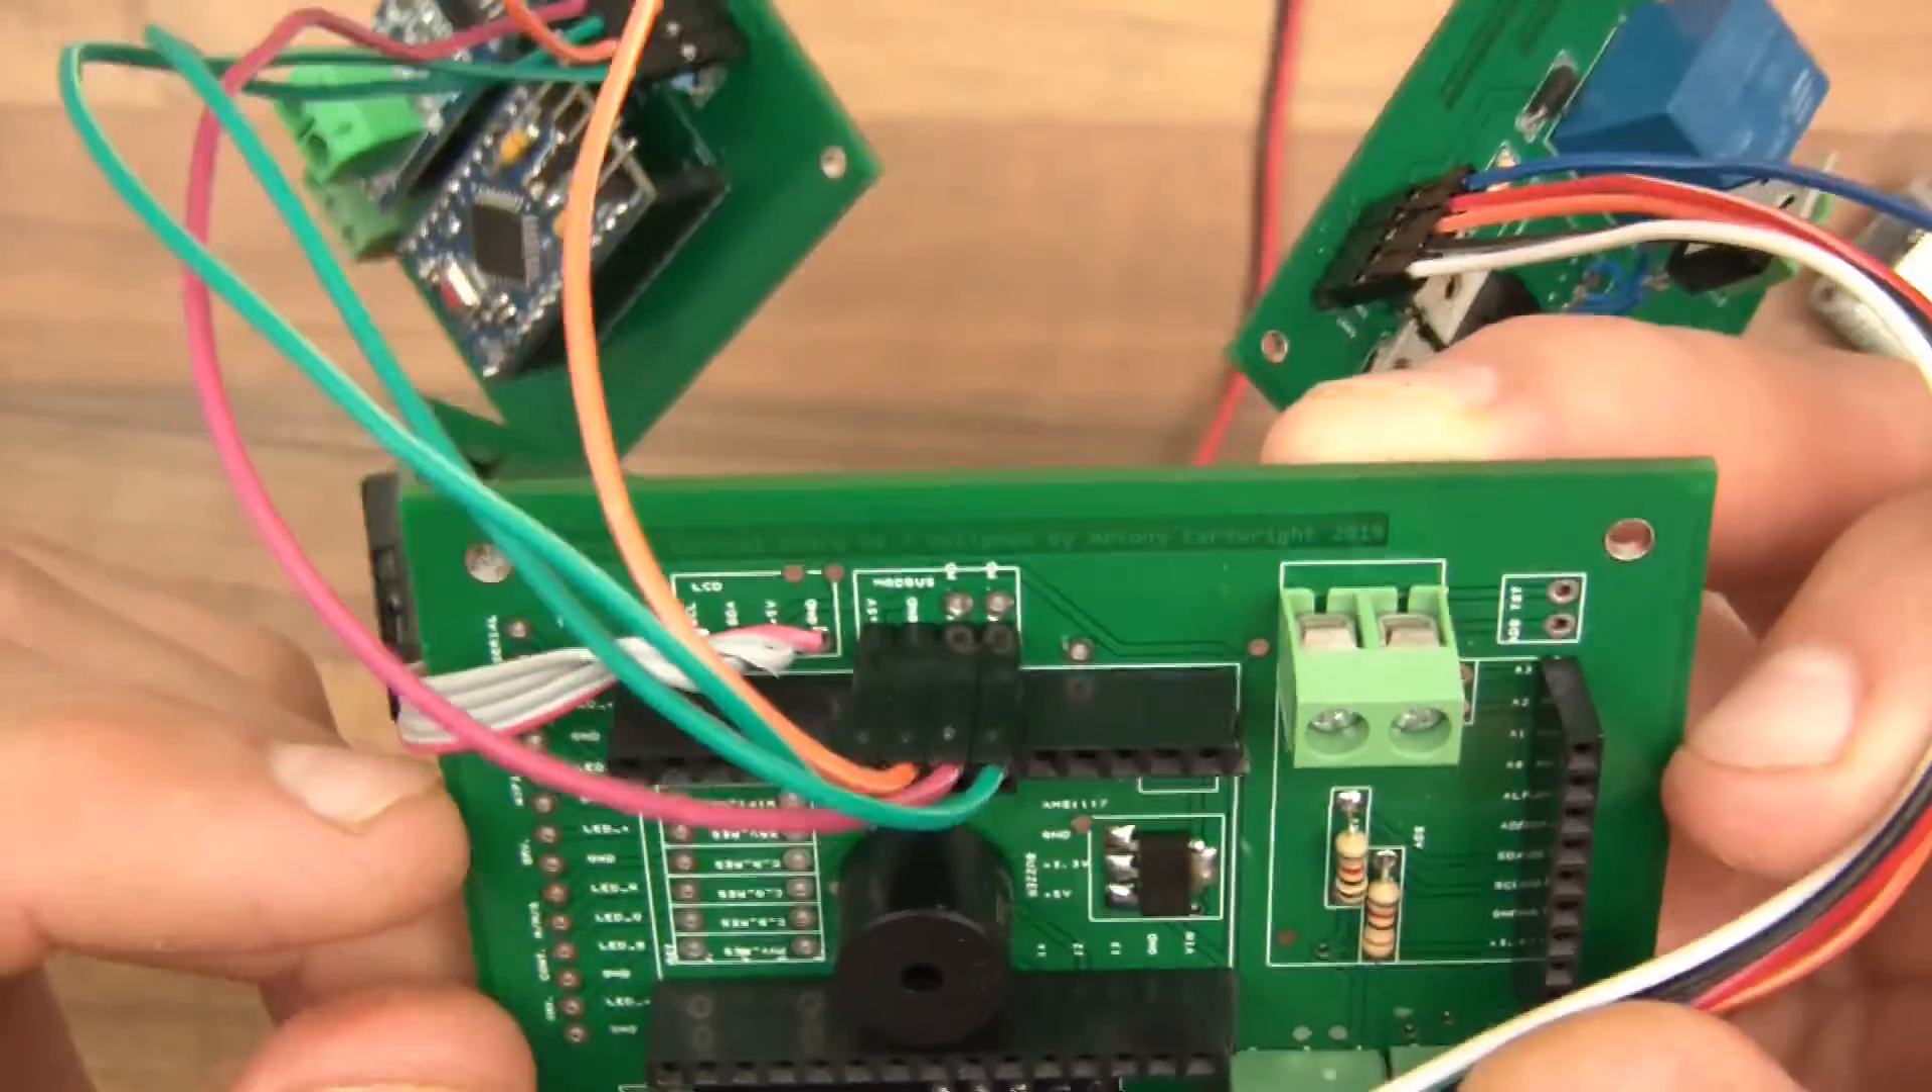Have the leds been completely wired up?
No.